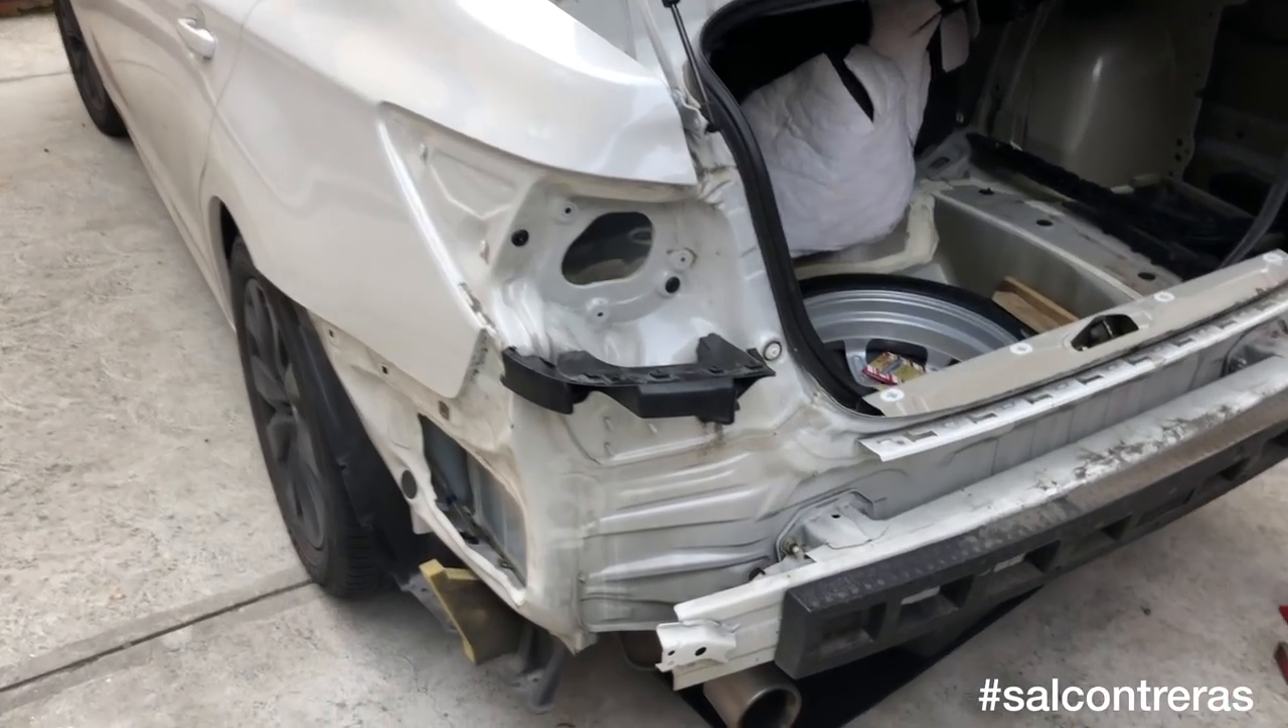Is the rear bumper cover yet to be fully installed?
Yes.